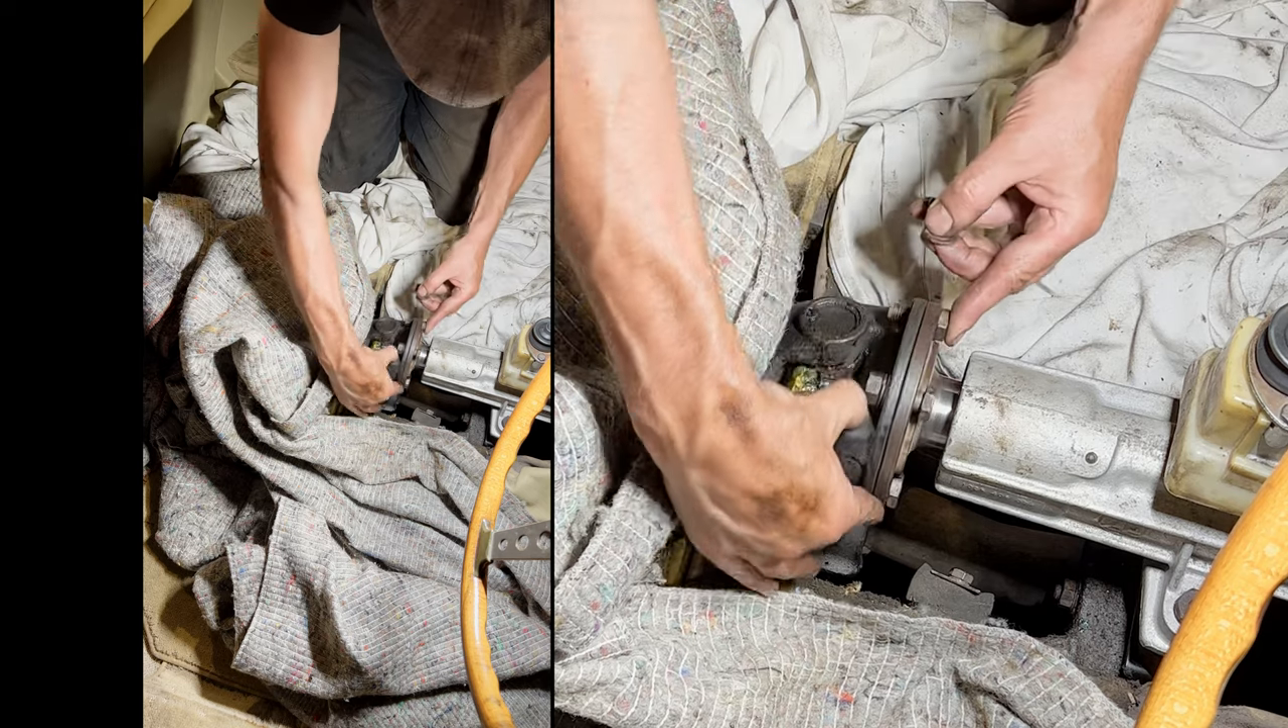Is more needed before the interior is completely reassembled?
Yes.